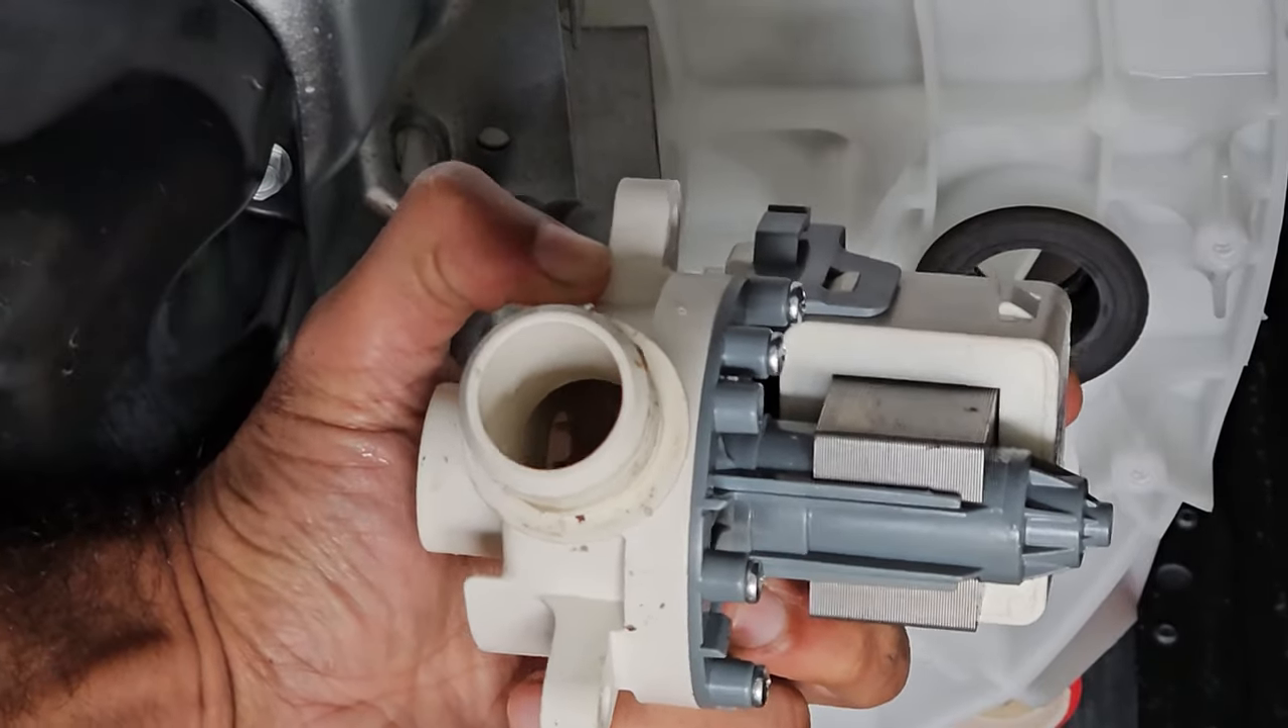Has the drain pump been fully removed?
Yes.